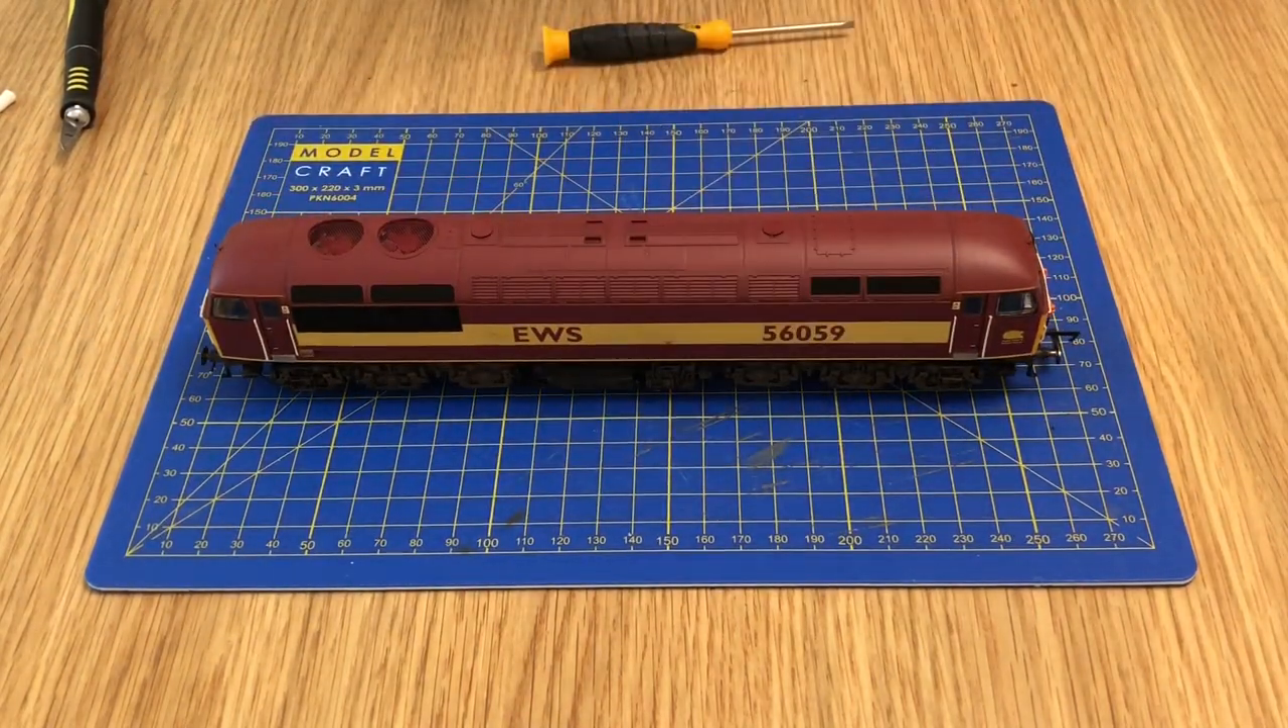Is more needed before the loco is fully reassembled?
No.